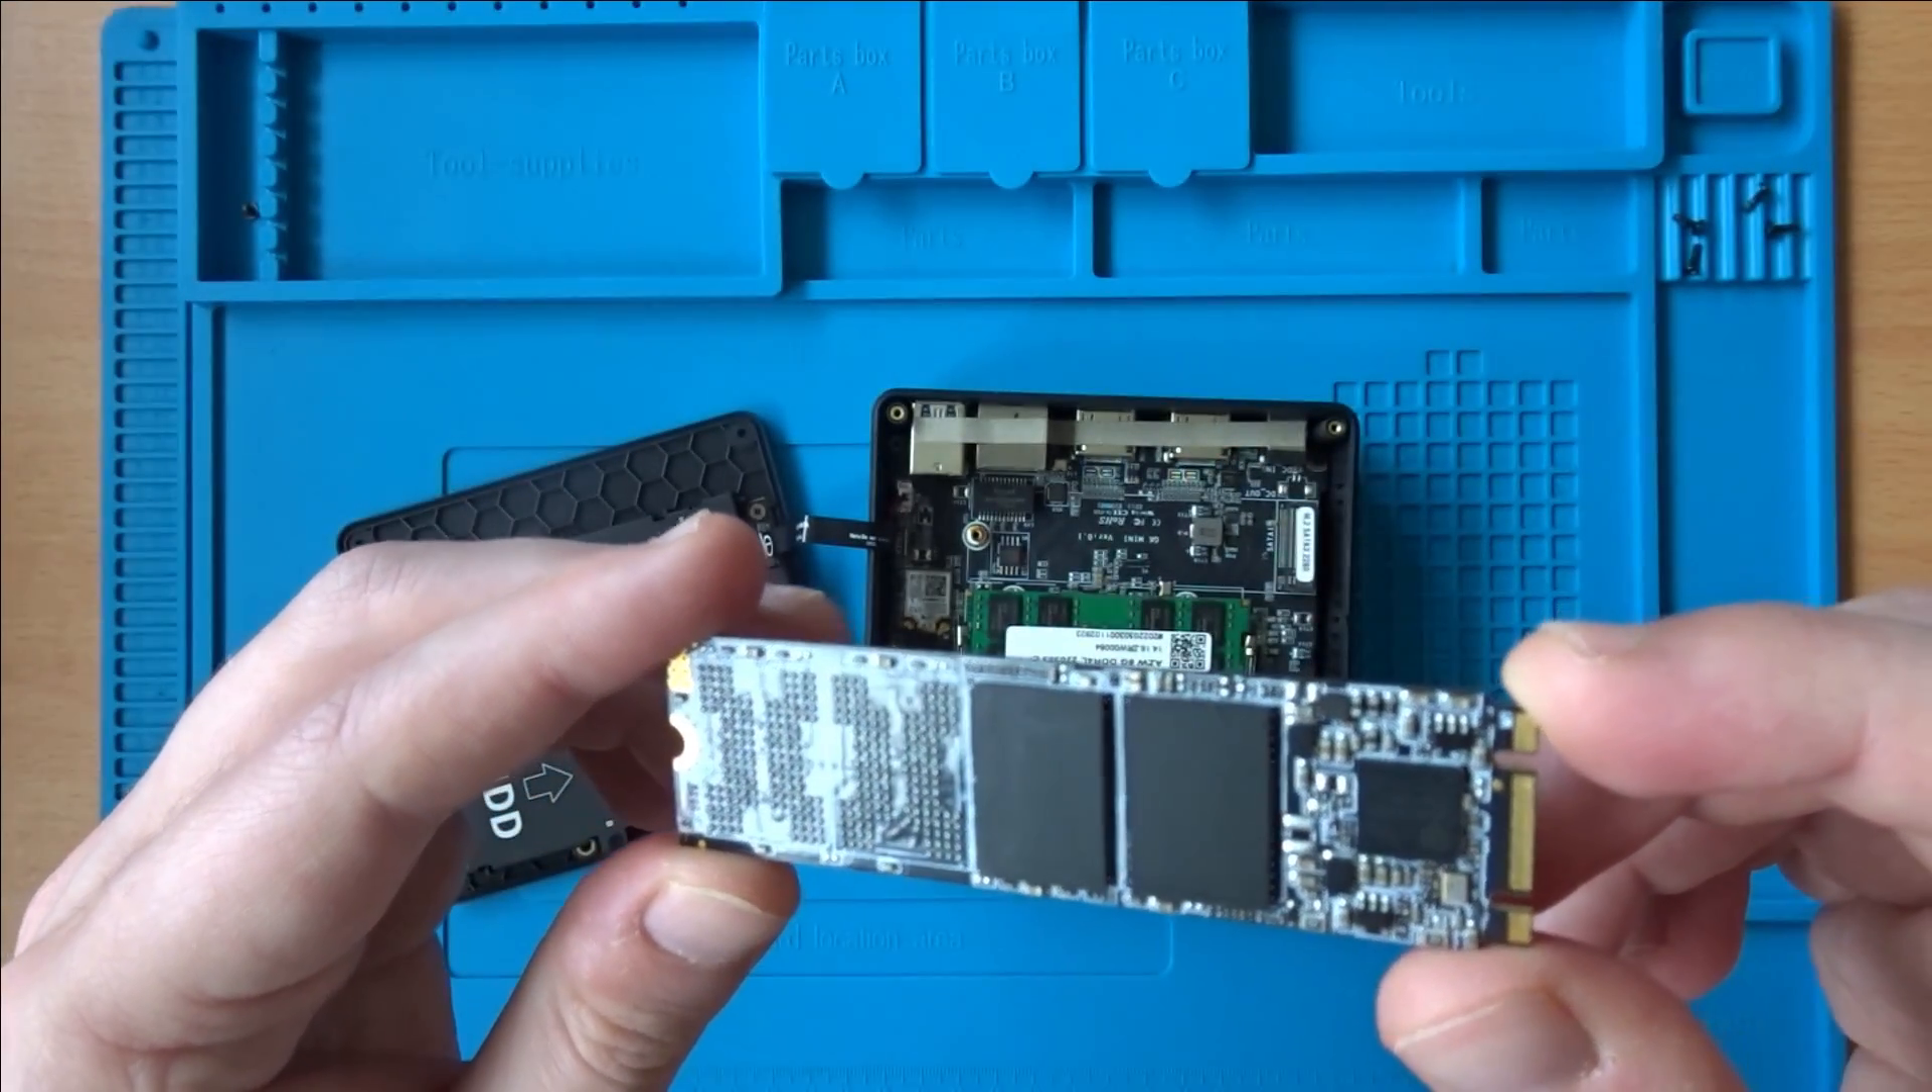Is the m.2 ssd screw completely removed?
Yes.